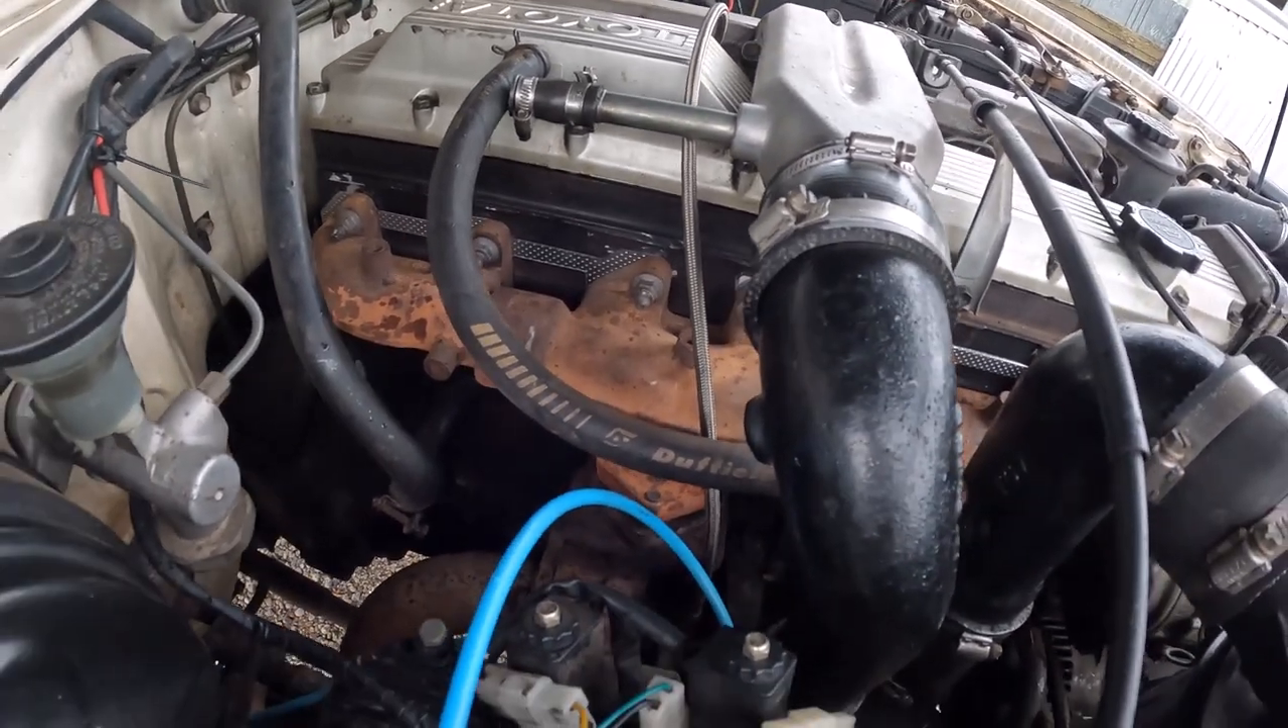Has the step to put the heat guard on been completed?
No.